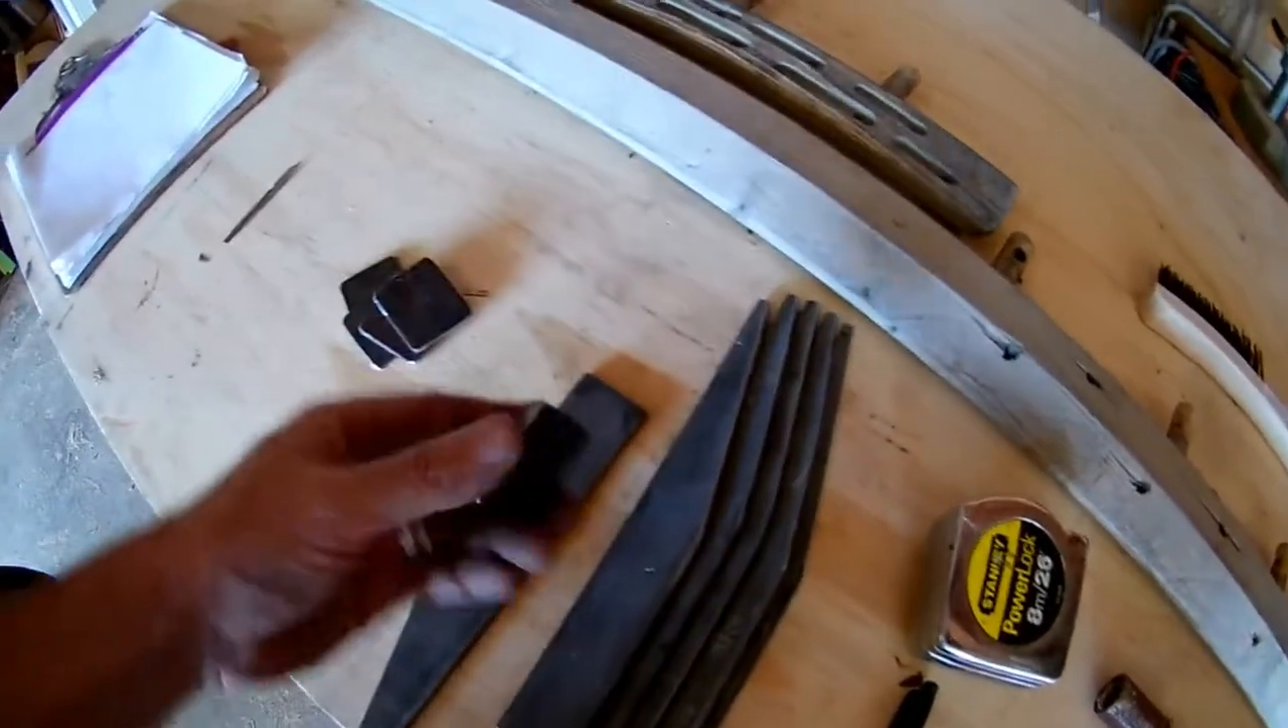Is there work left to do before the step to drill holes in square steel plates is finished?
Yes.